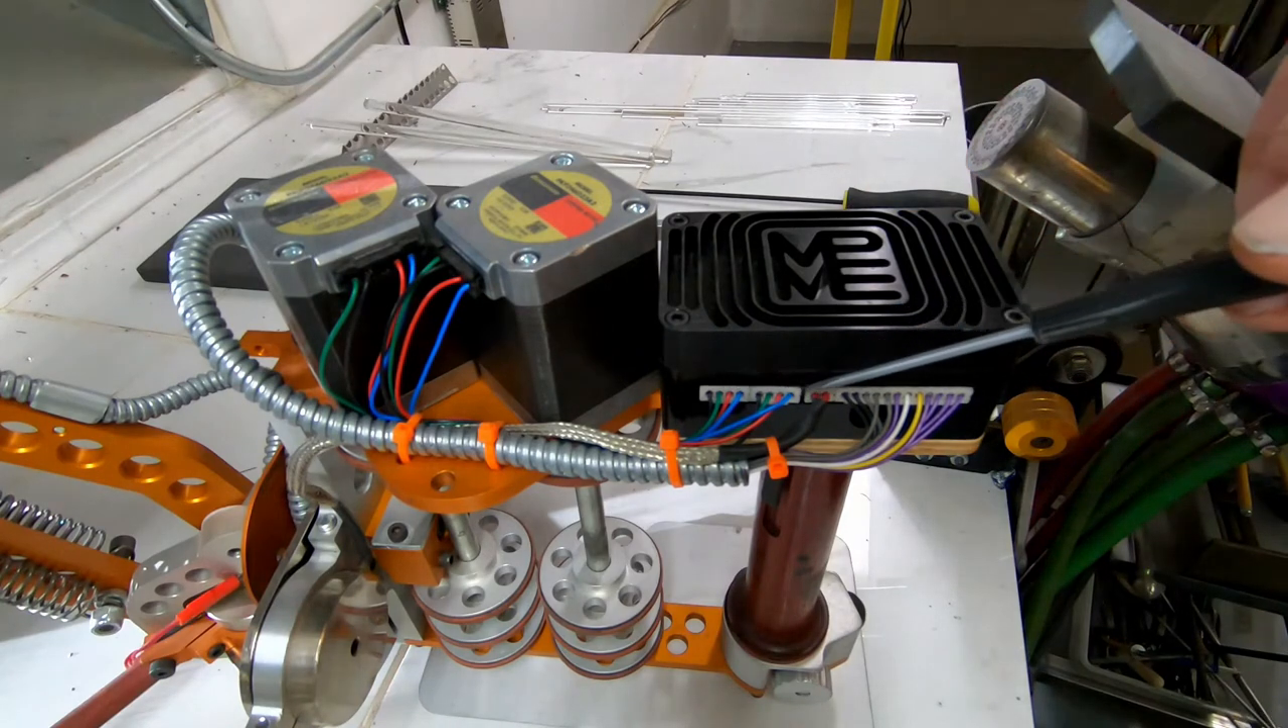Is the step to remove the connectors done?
No.